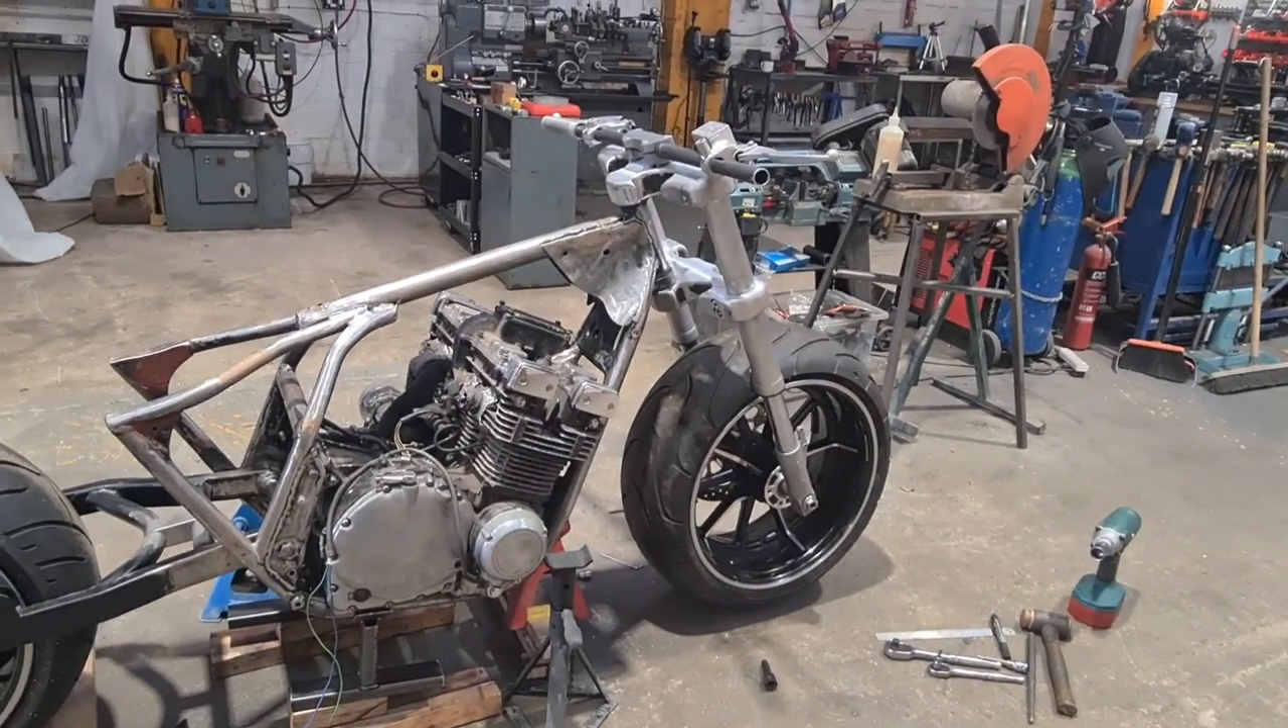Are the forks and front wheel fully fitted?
Yes.